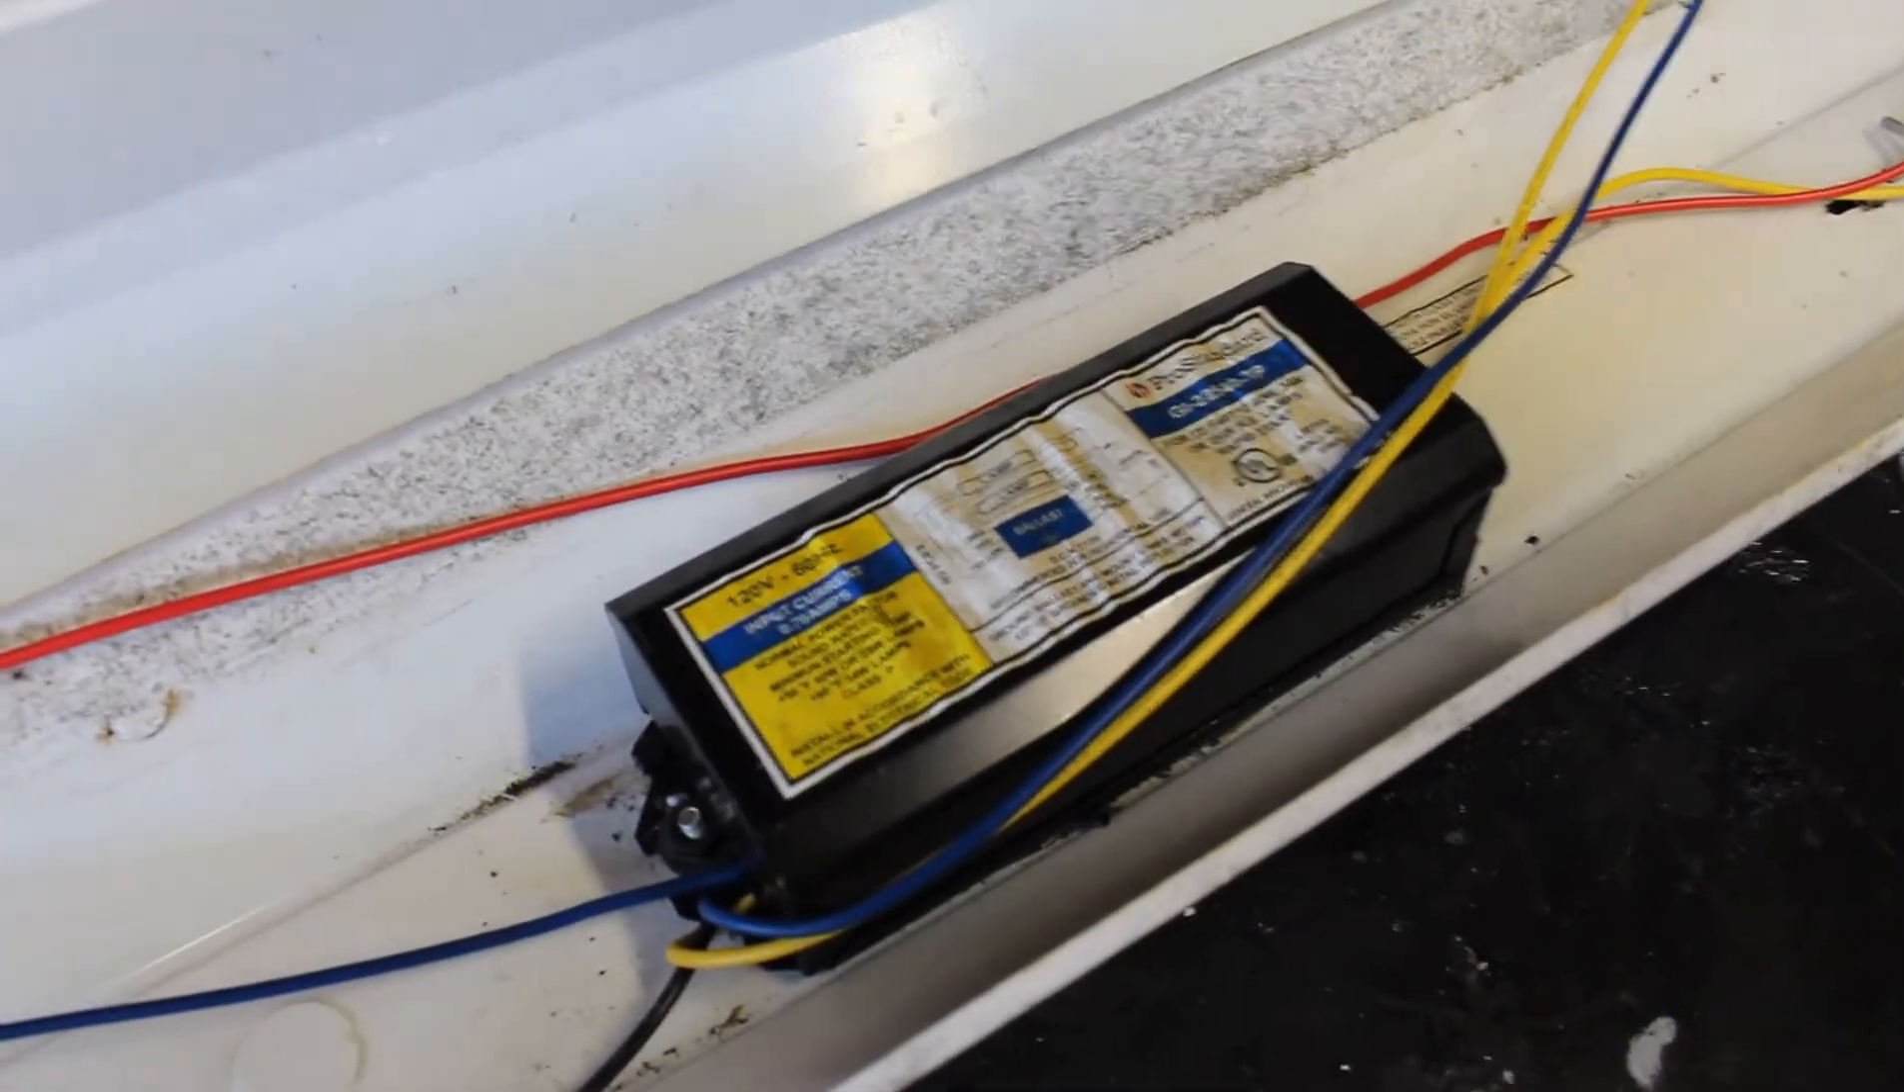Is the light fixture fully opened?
Yes.